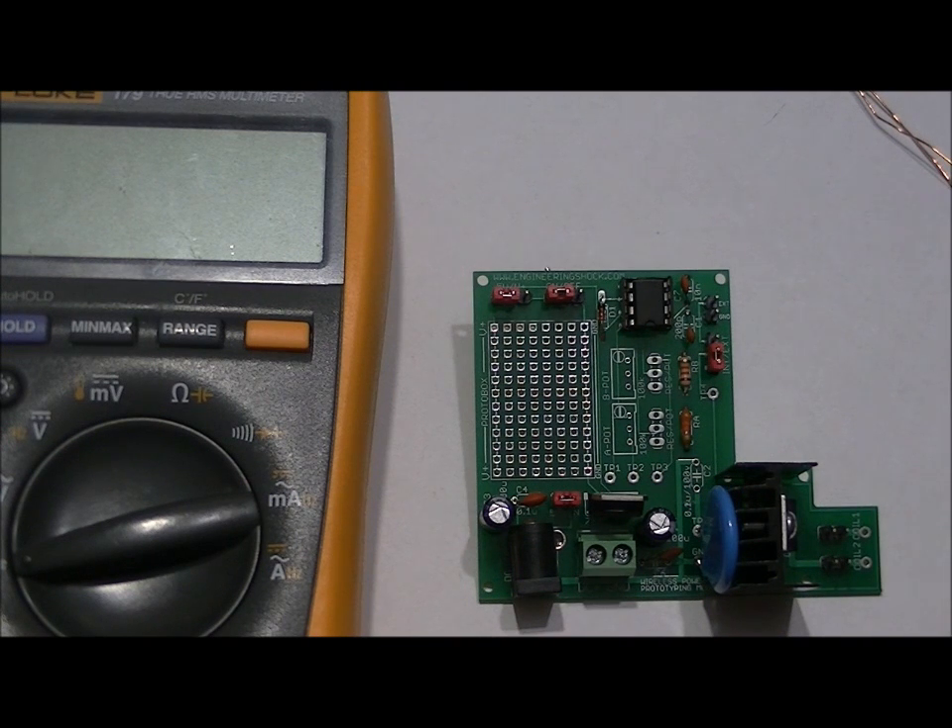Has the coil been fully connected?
No.